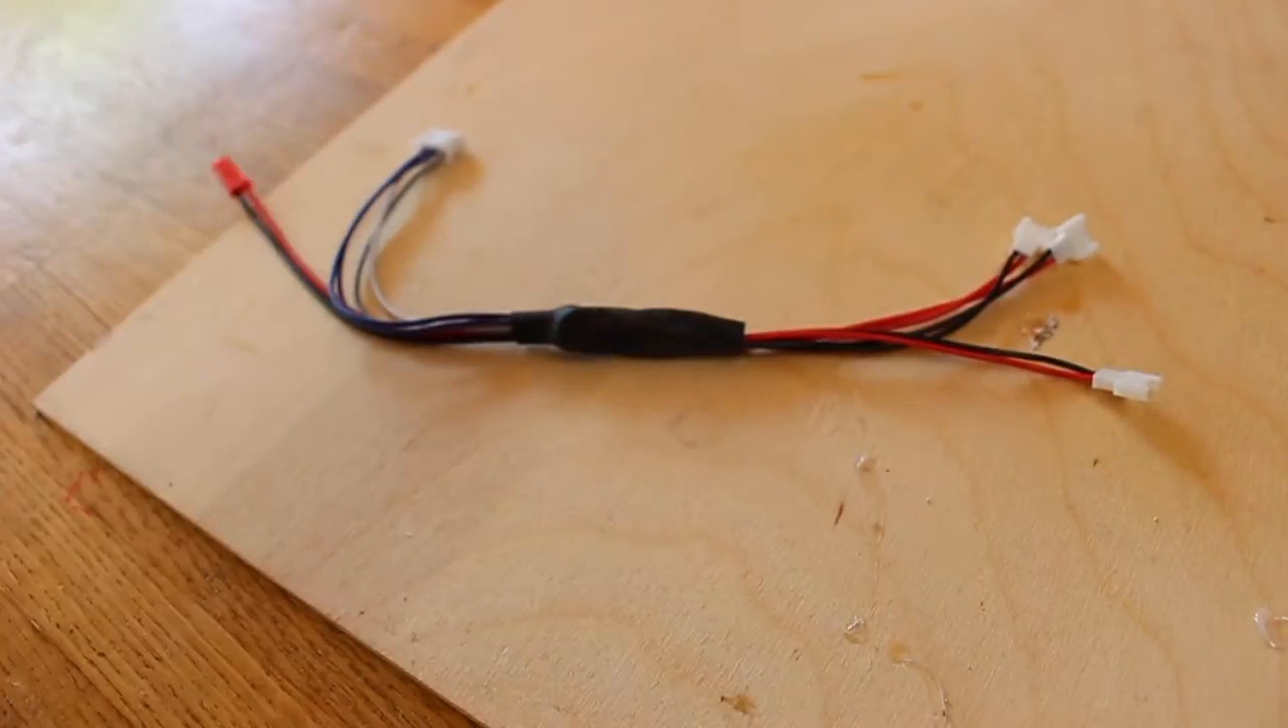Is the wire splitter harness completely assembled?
Yes.